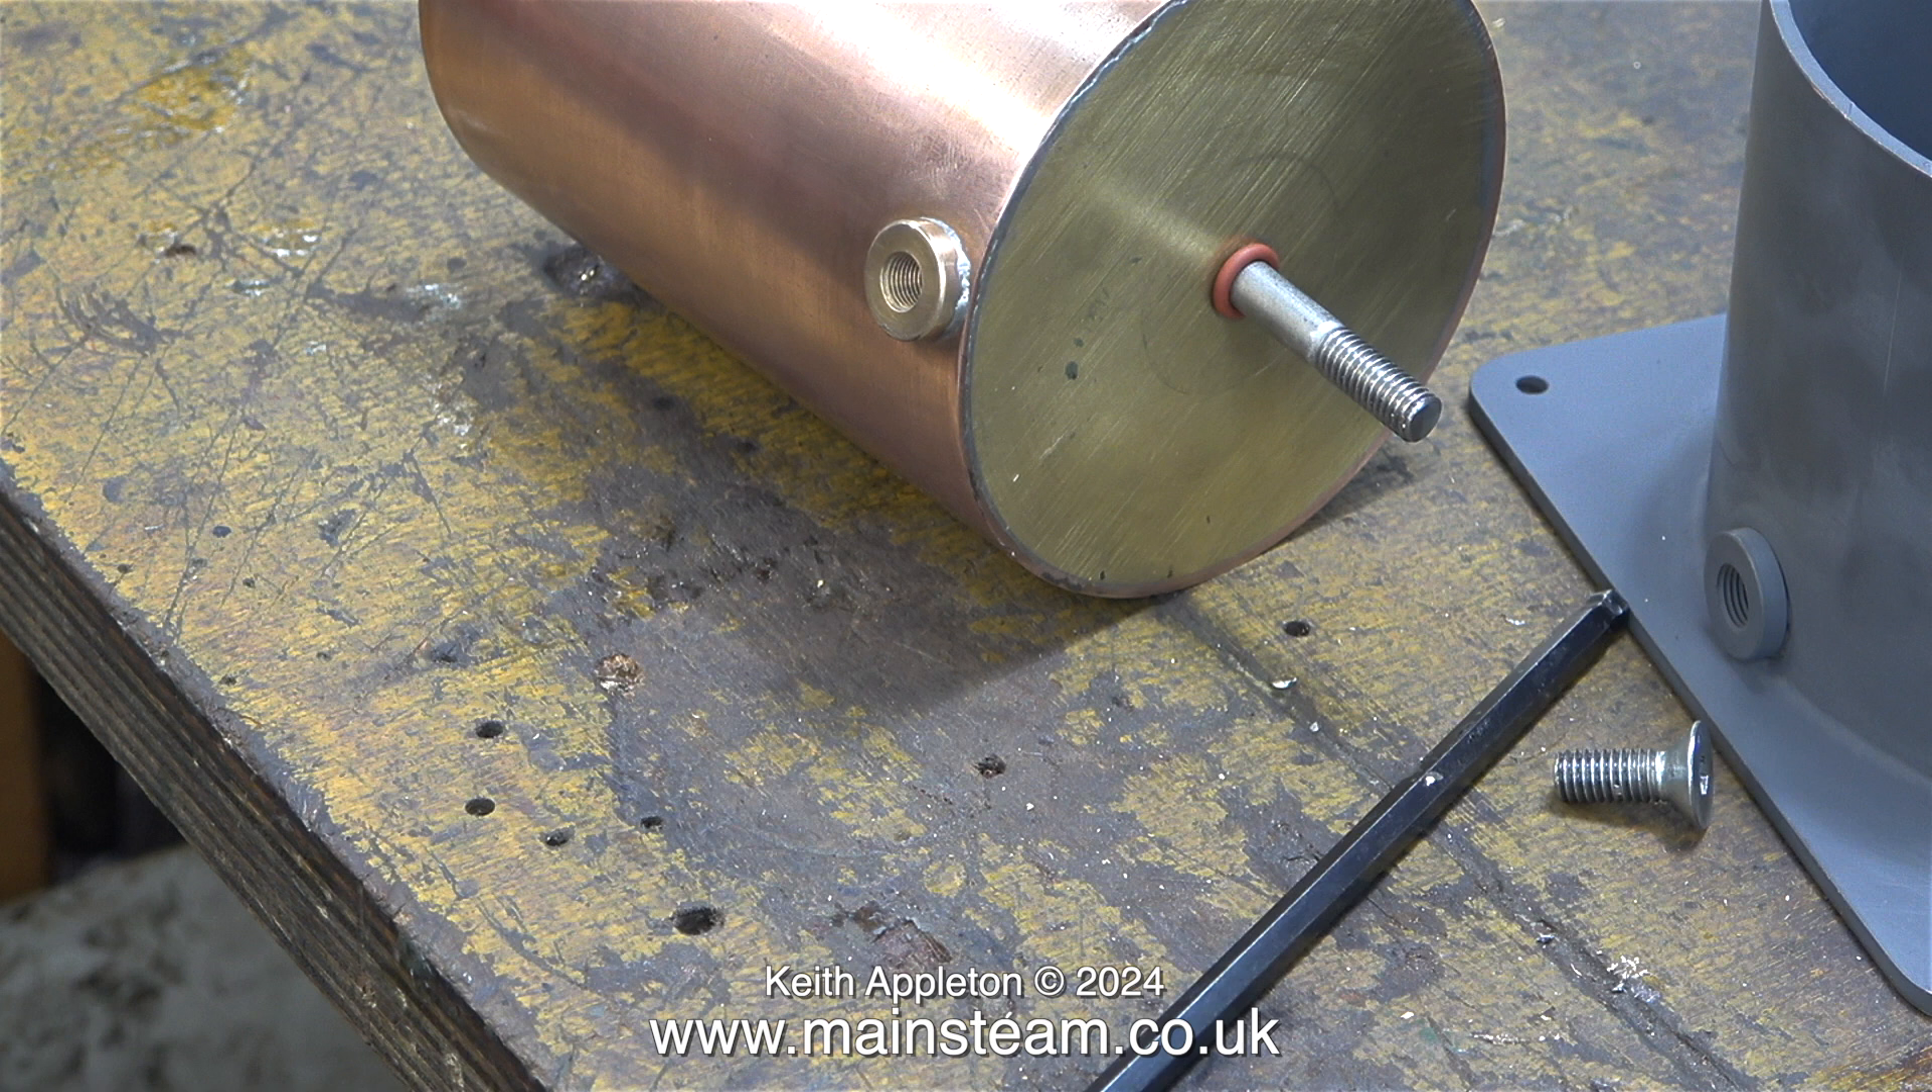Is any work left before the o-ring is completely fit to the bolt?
No.